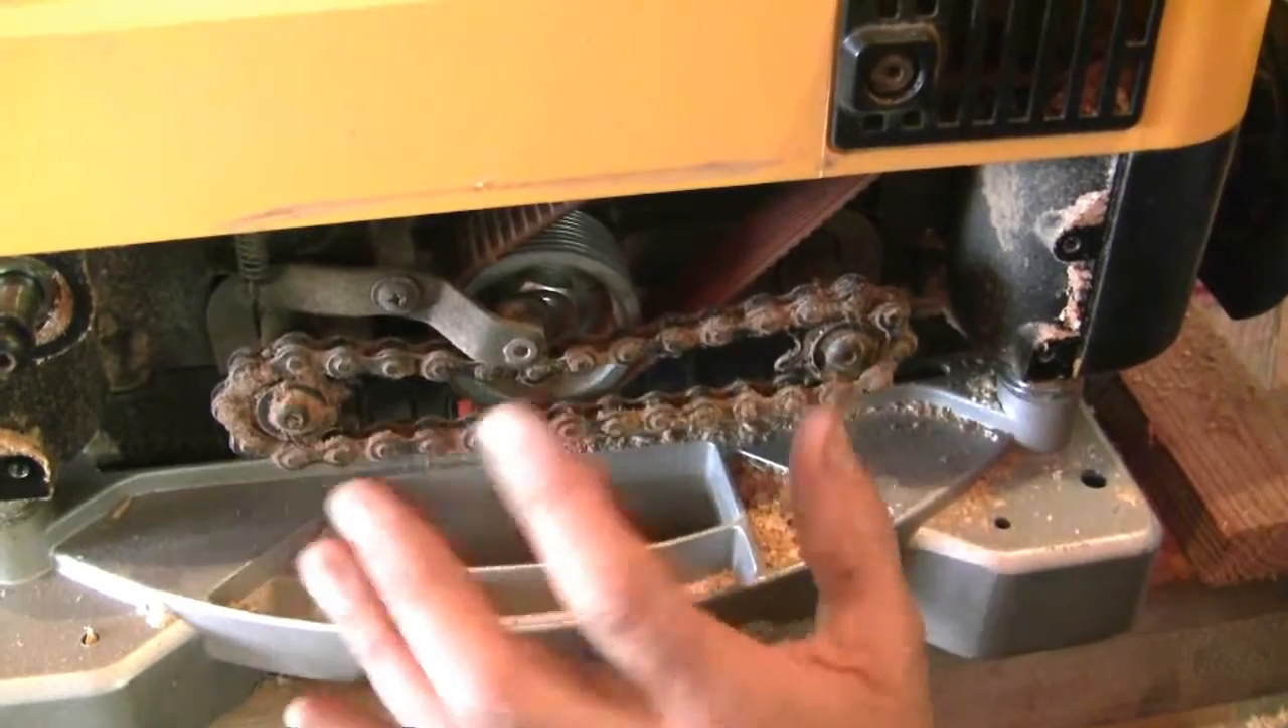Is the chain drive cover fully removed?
Yes.